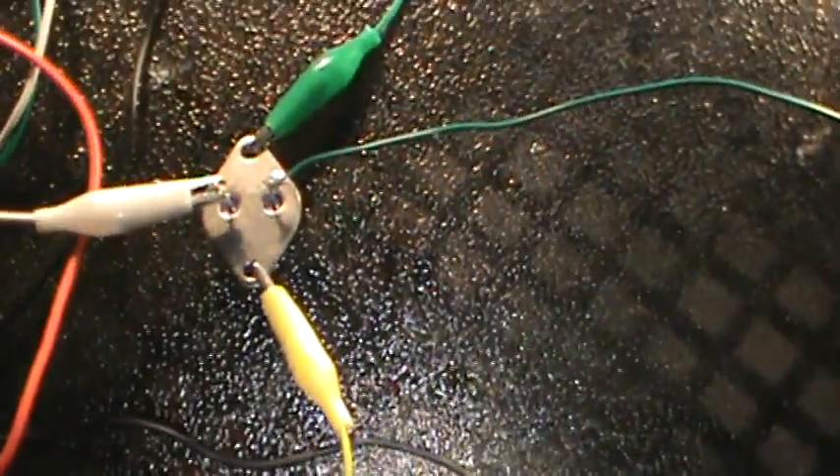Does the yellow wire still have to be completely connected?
No.